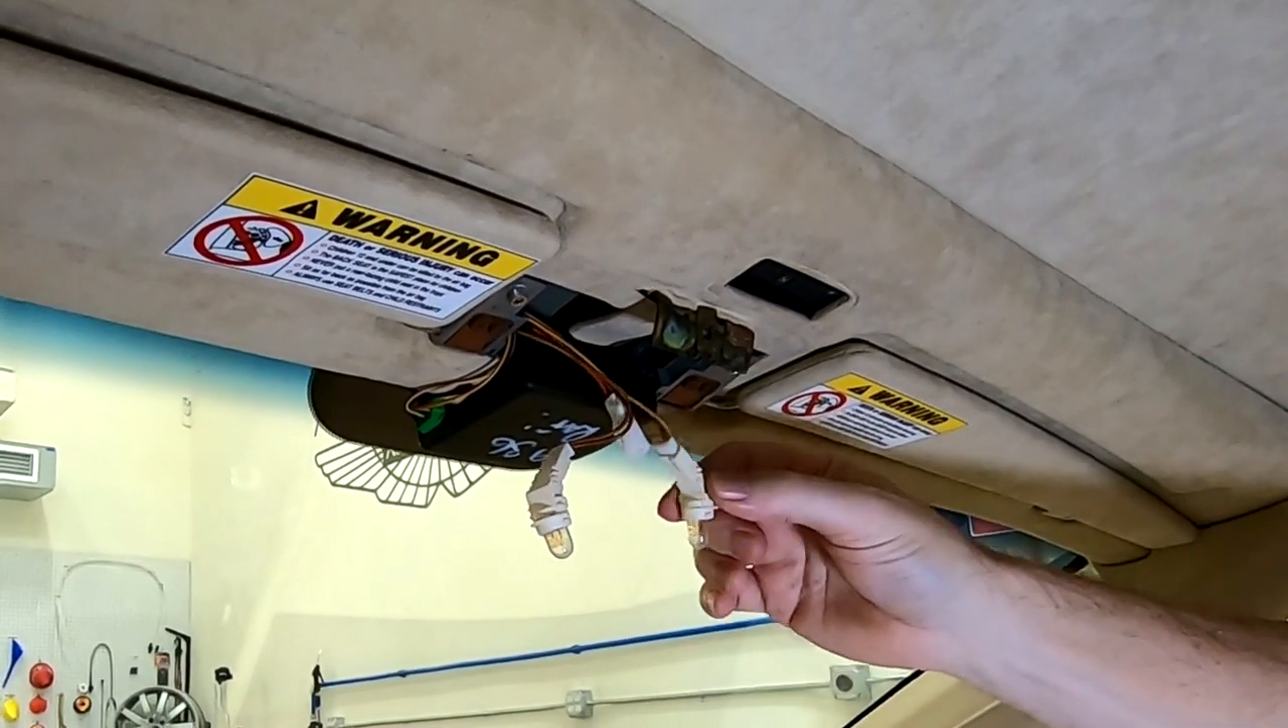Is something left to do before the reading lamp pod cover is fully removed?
No.